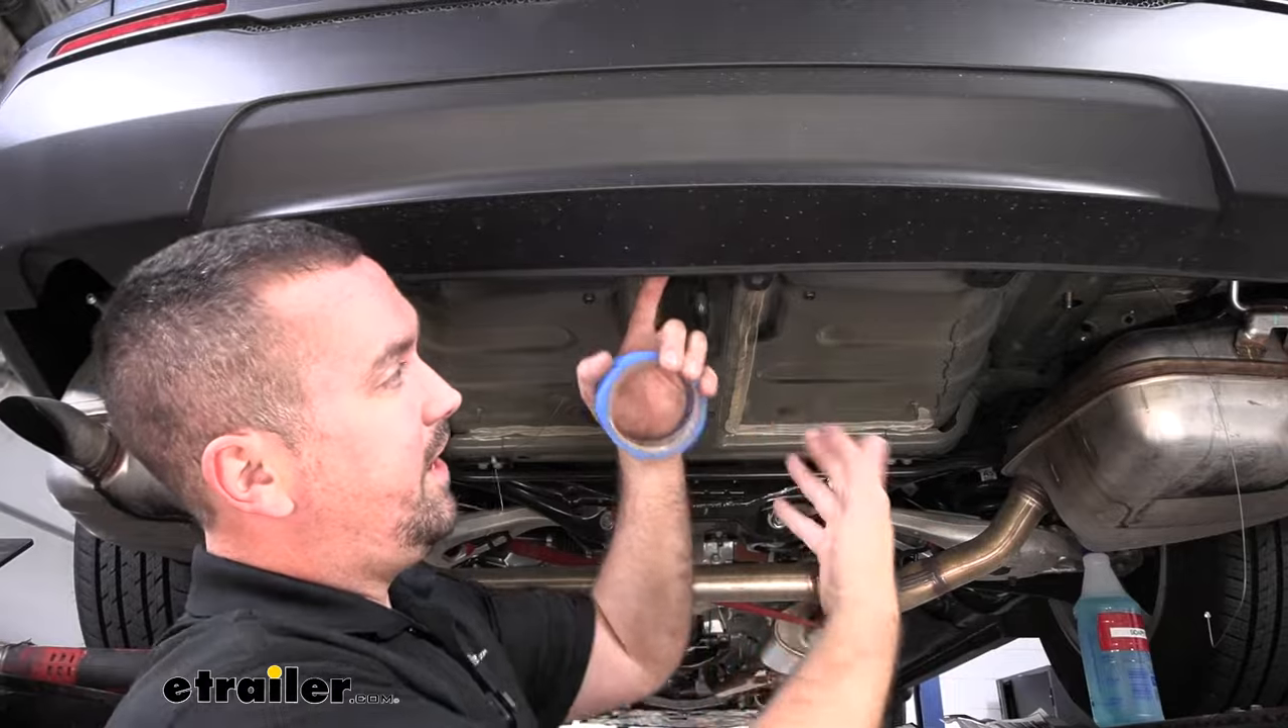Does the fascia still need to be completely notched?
Yes.